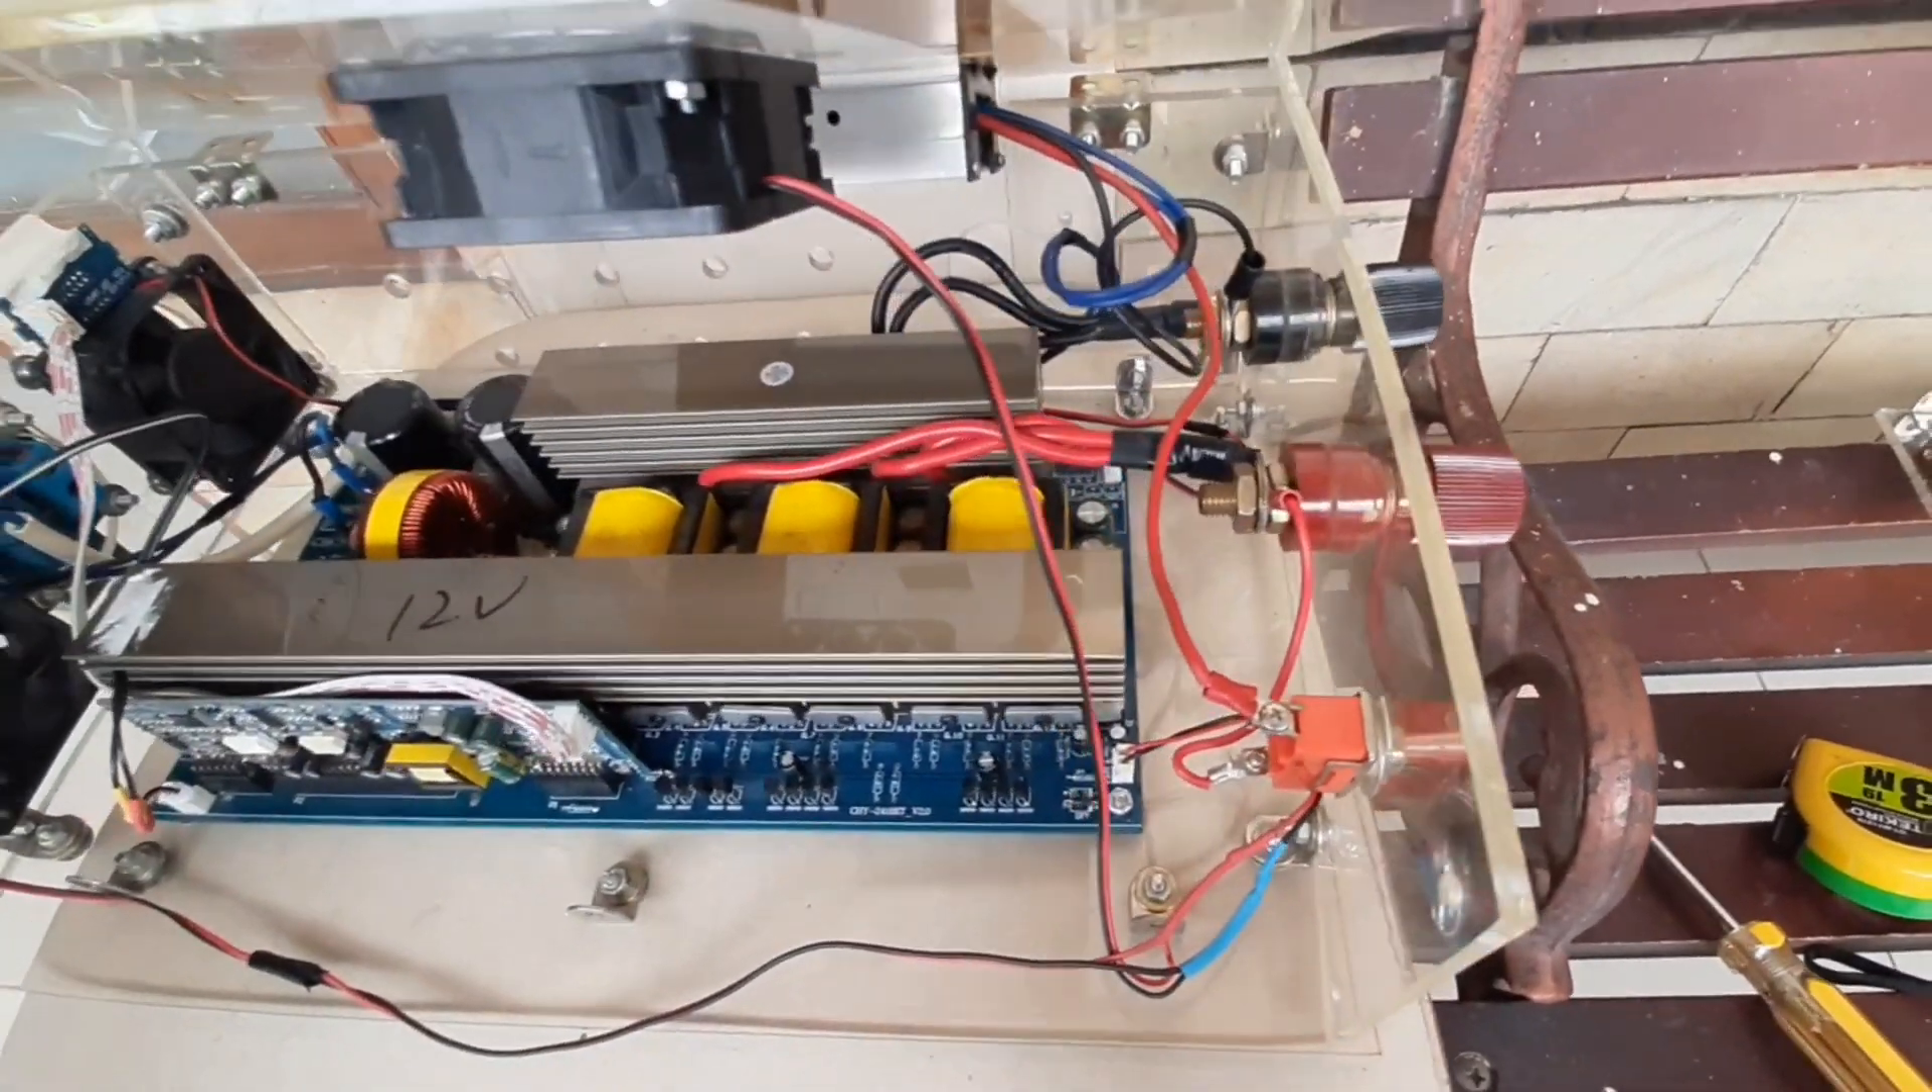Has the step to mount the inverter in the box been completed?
Yes.